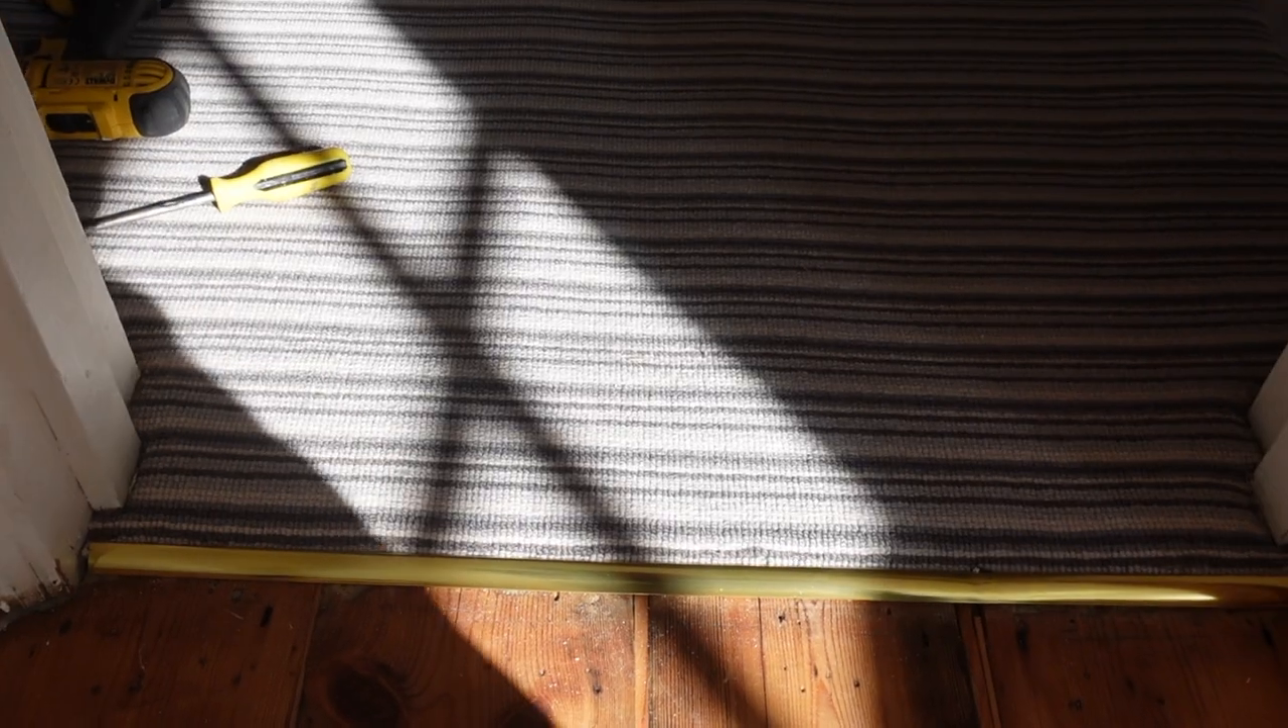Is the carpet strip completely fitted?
Yes.